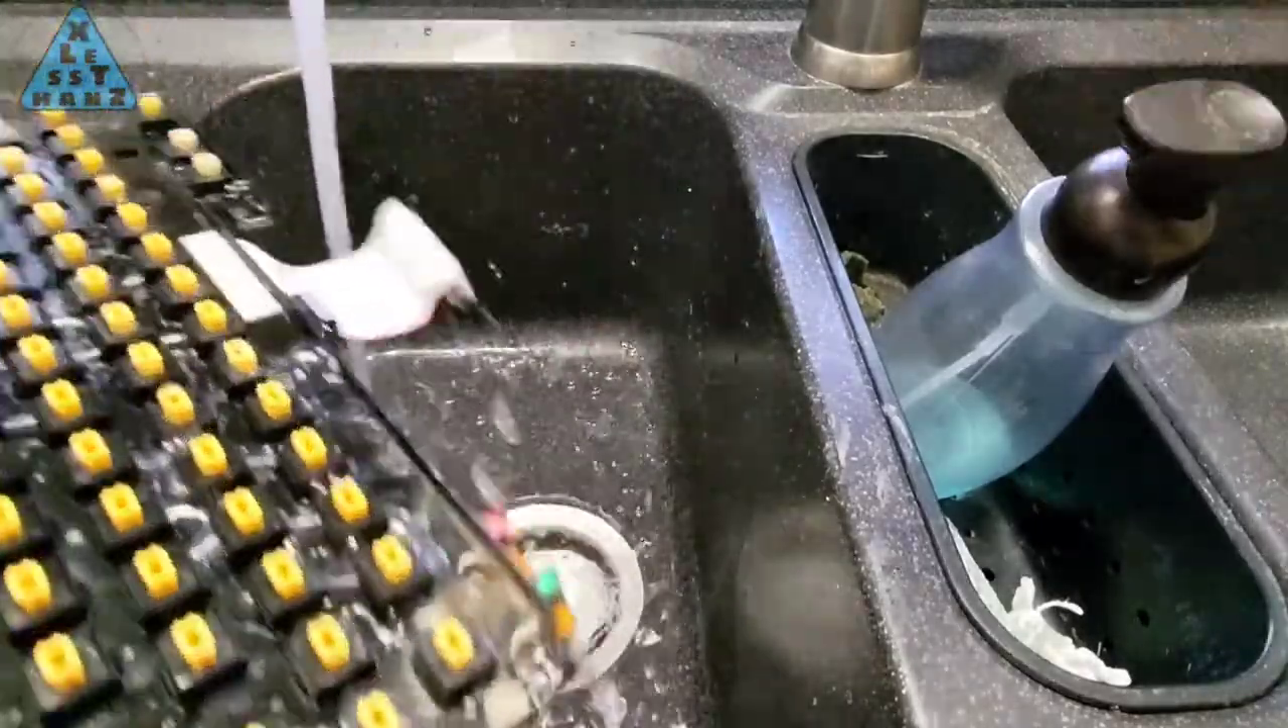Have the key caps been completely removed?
Yes.